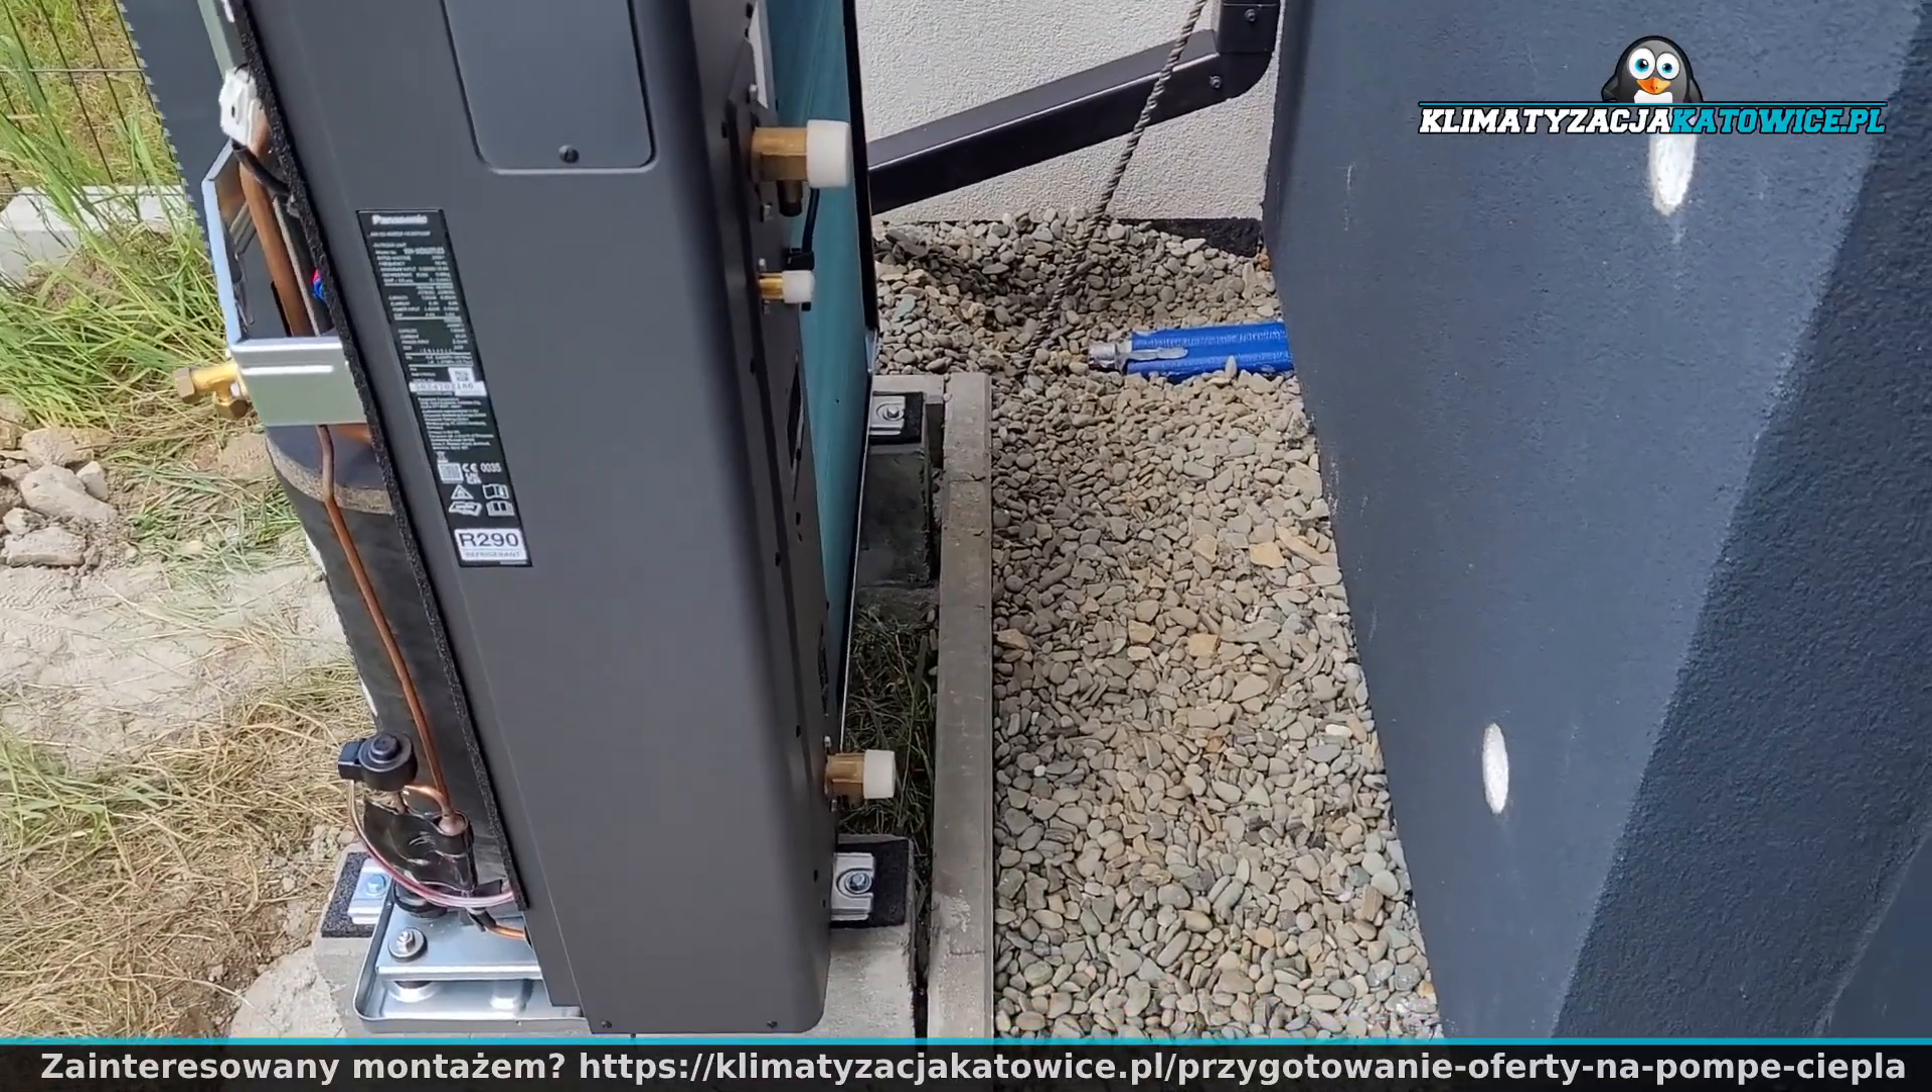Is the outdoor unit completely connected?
No.